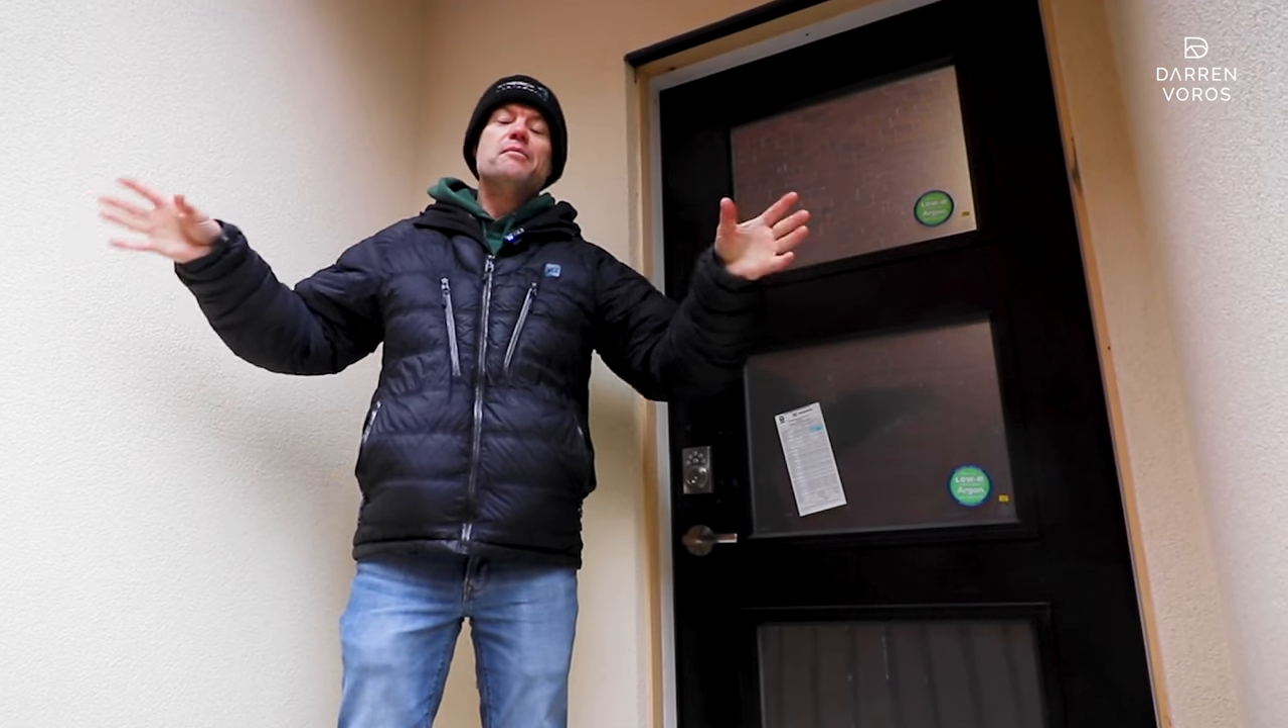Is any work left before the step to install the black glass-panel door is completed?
No.